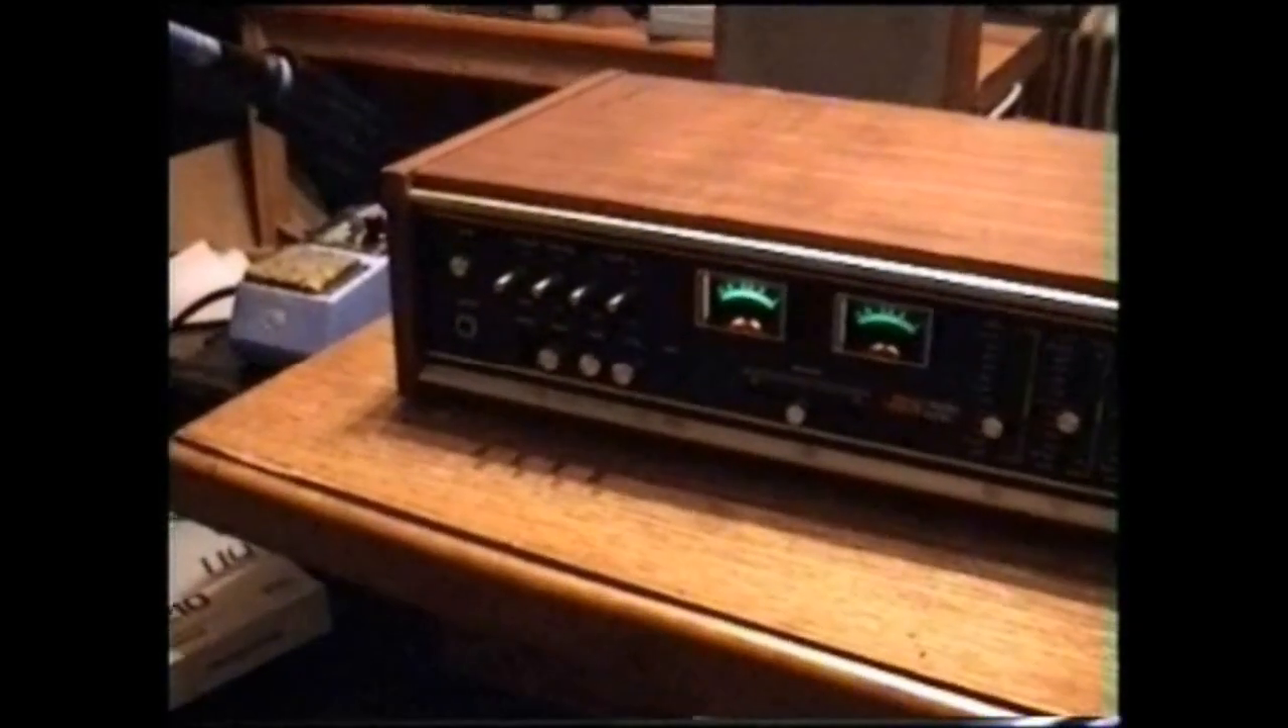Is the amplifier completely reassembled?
Yes.